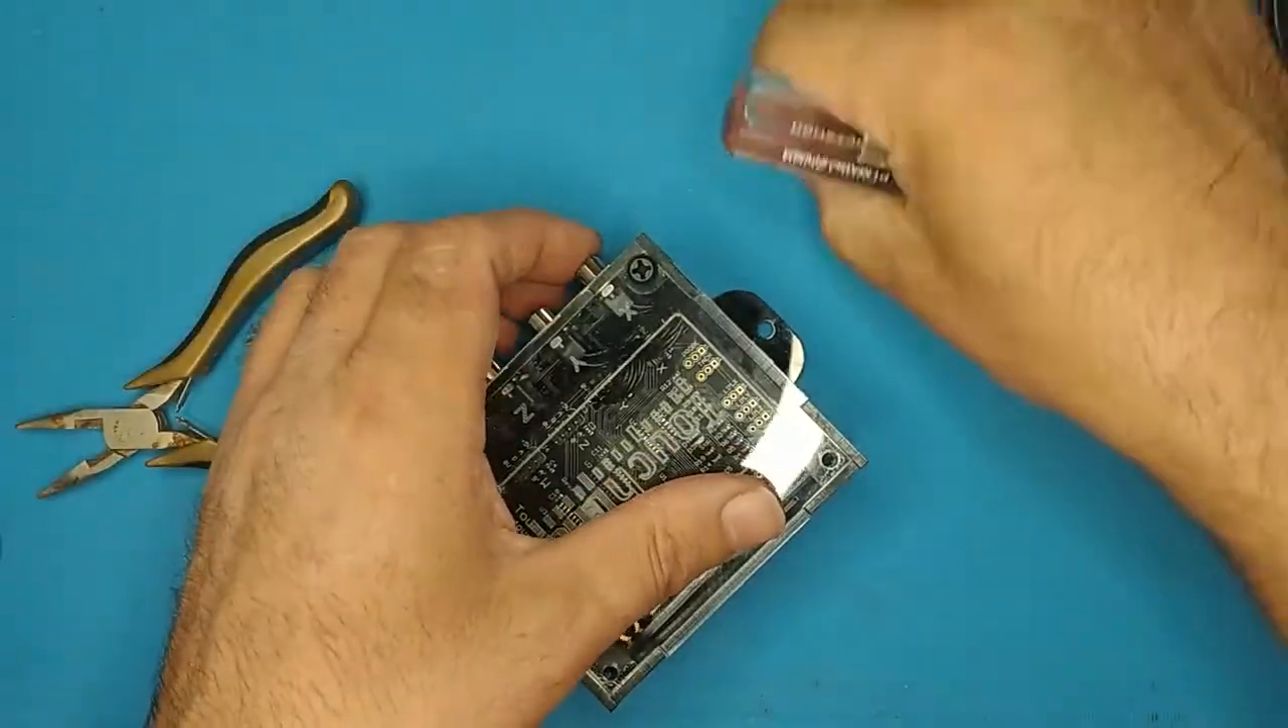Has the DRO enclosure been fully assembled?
No.